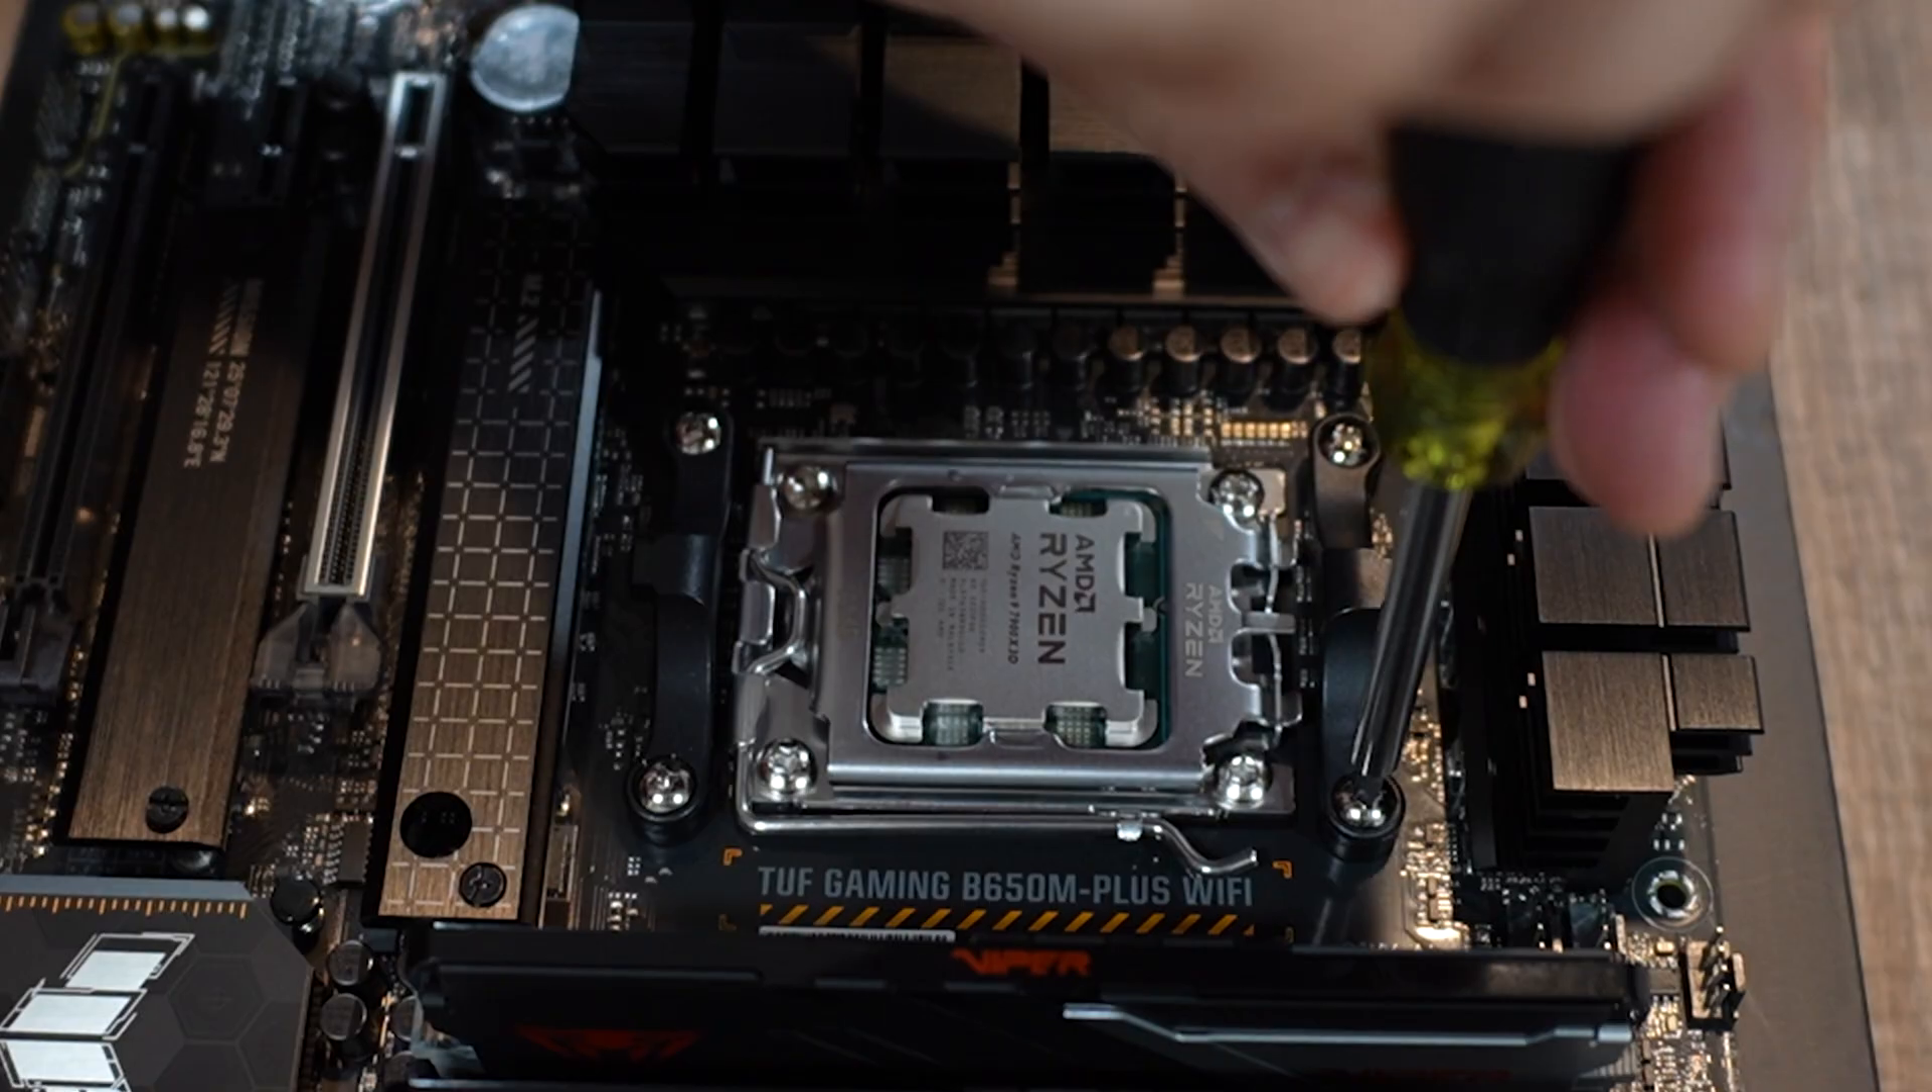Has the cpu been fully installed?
Yes.